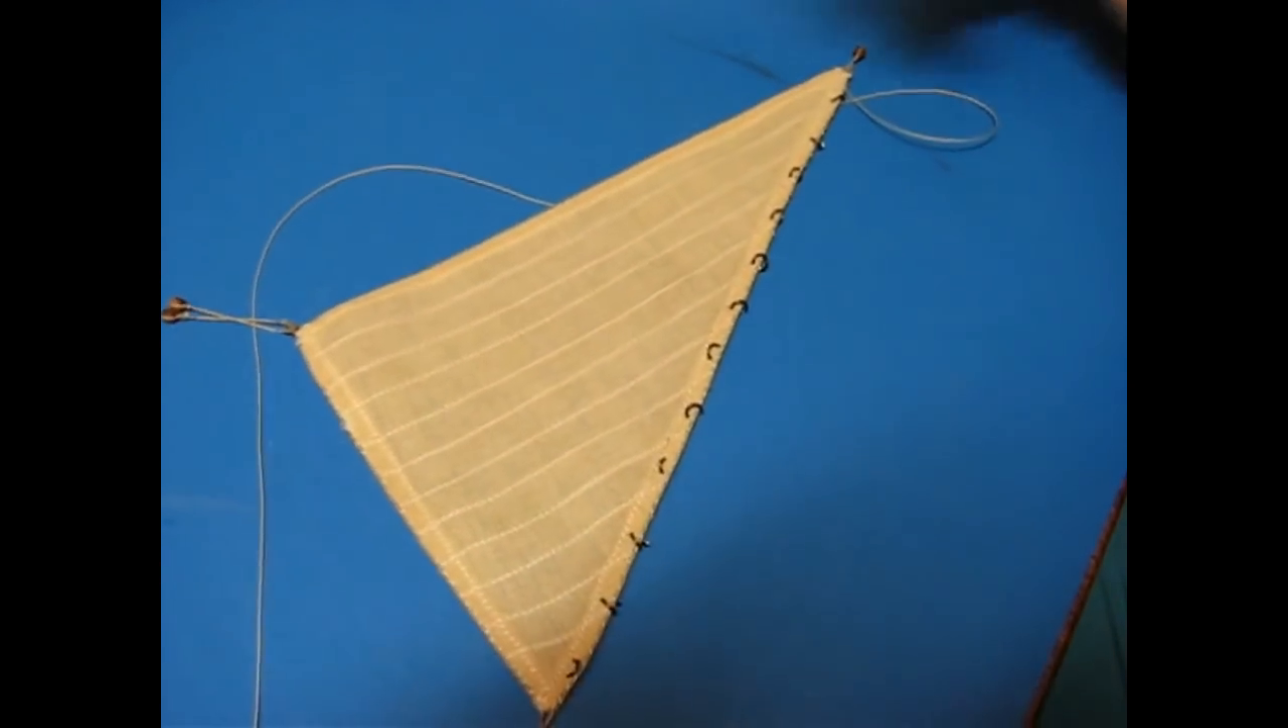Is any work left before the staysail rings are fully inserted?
No.